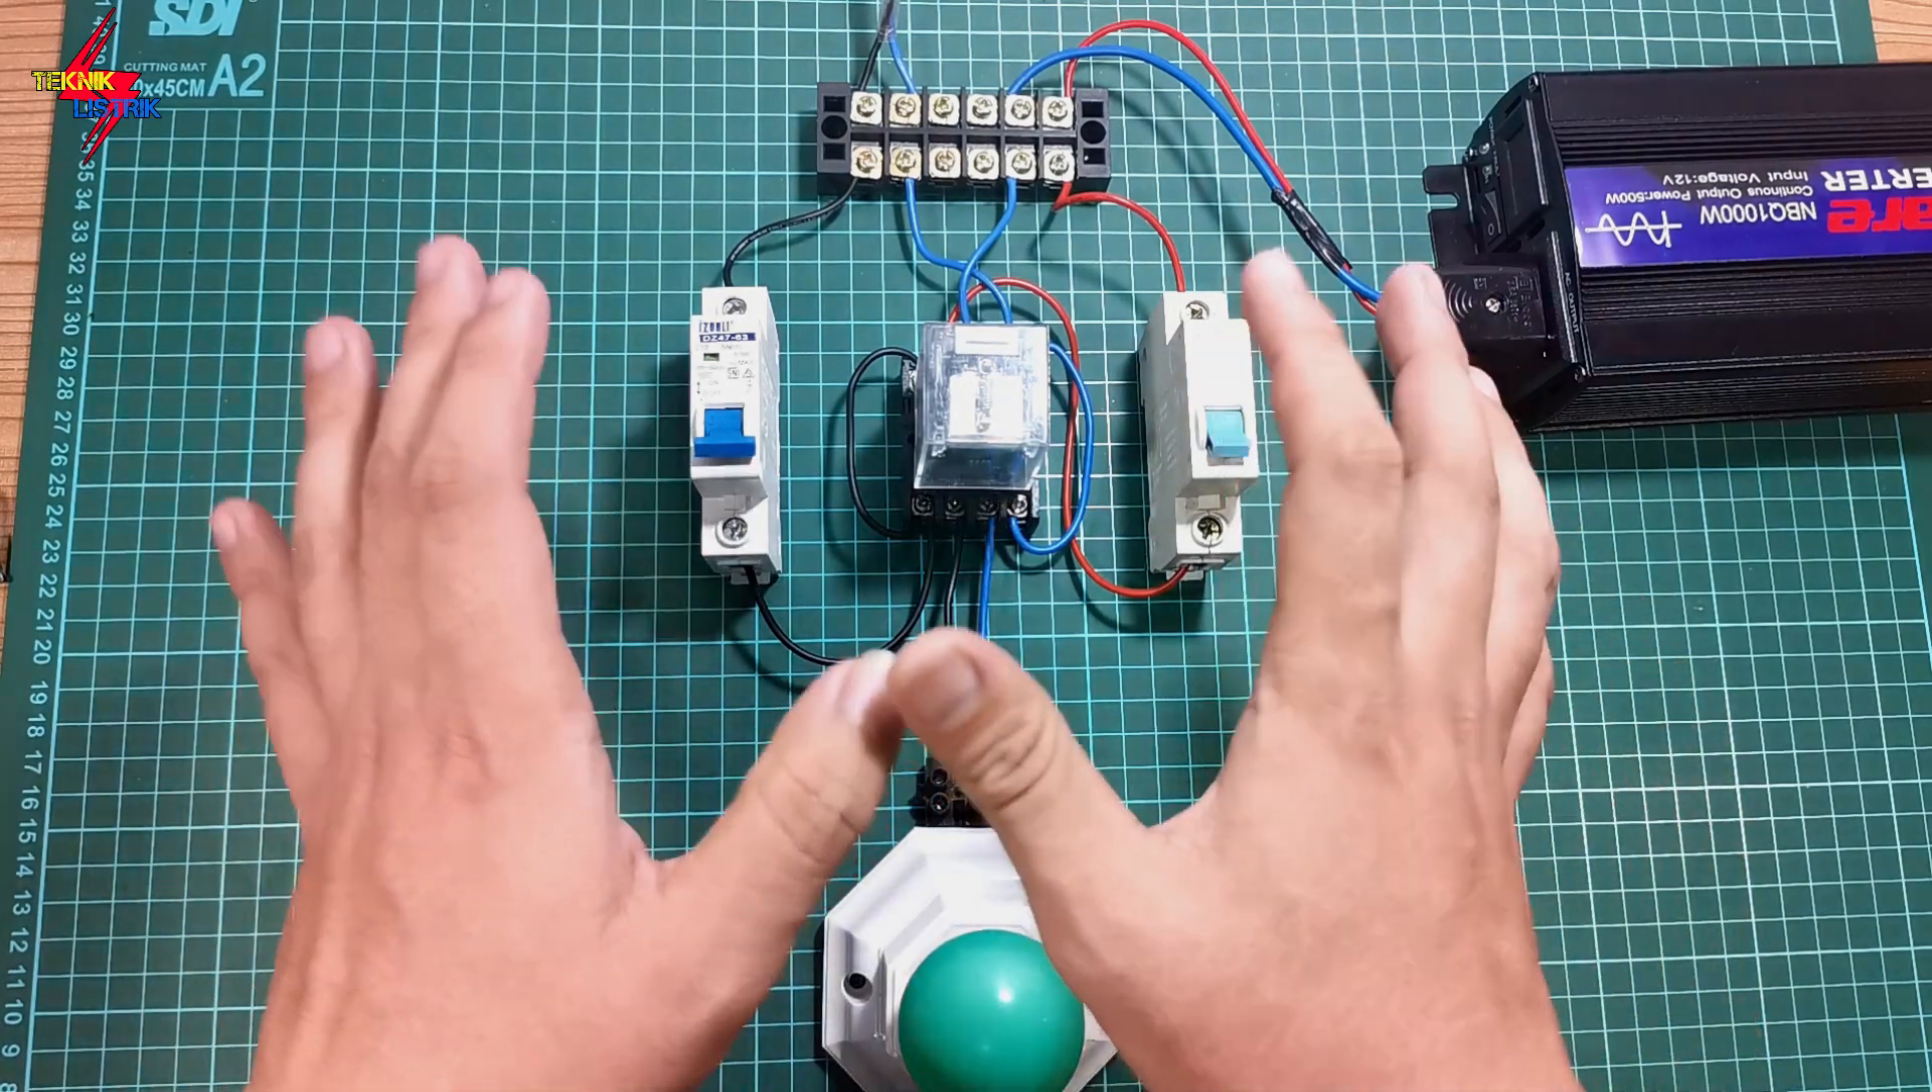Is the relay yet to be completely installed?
No.